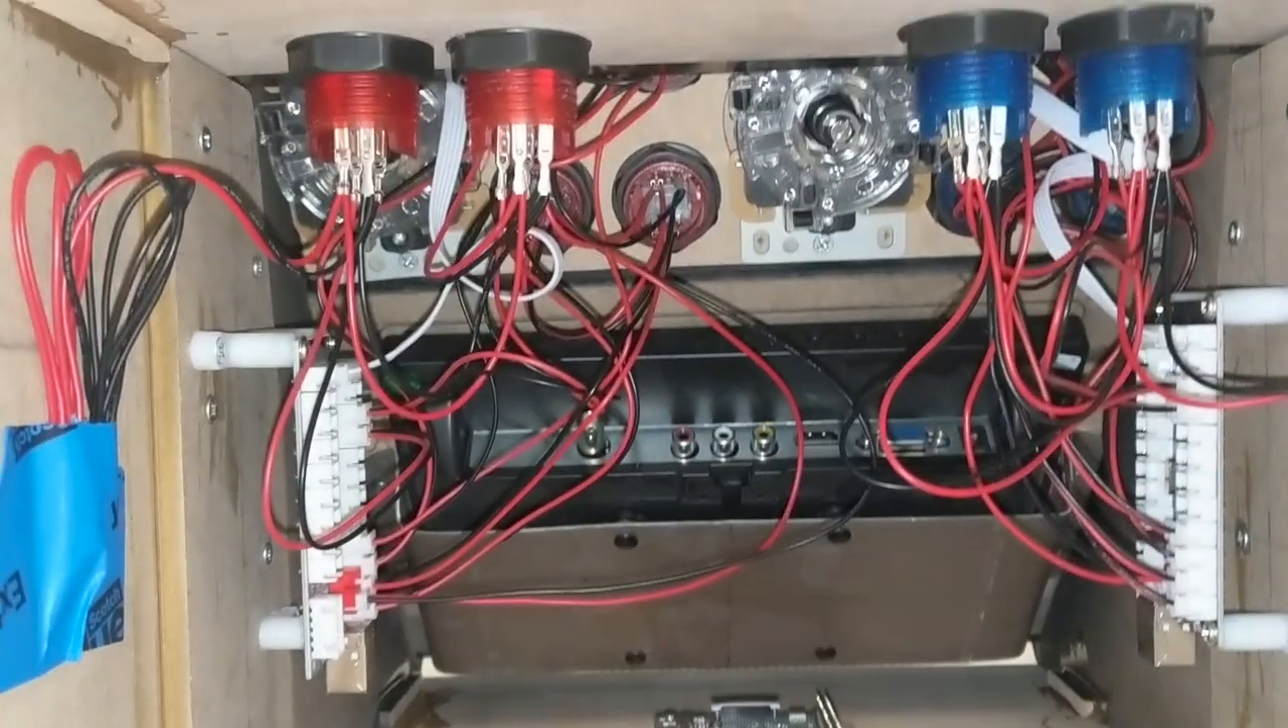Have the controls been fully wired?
Yes.